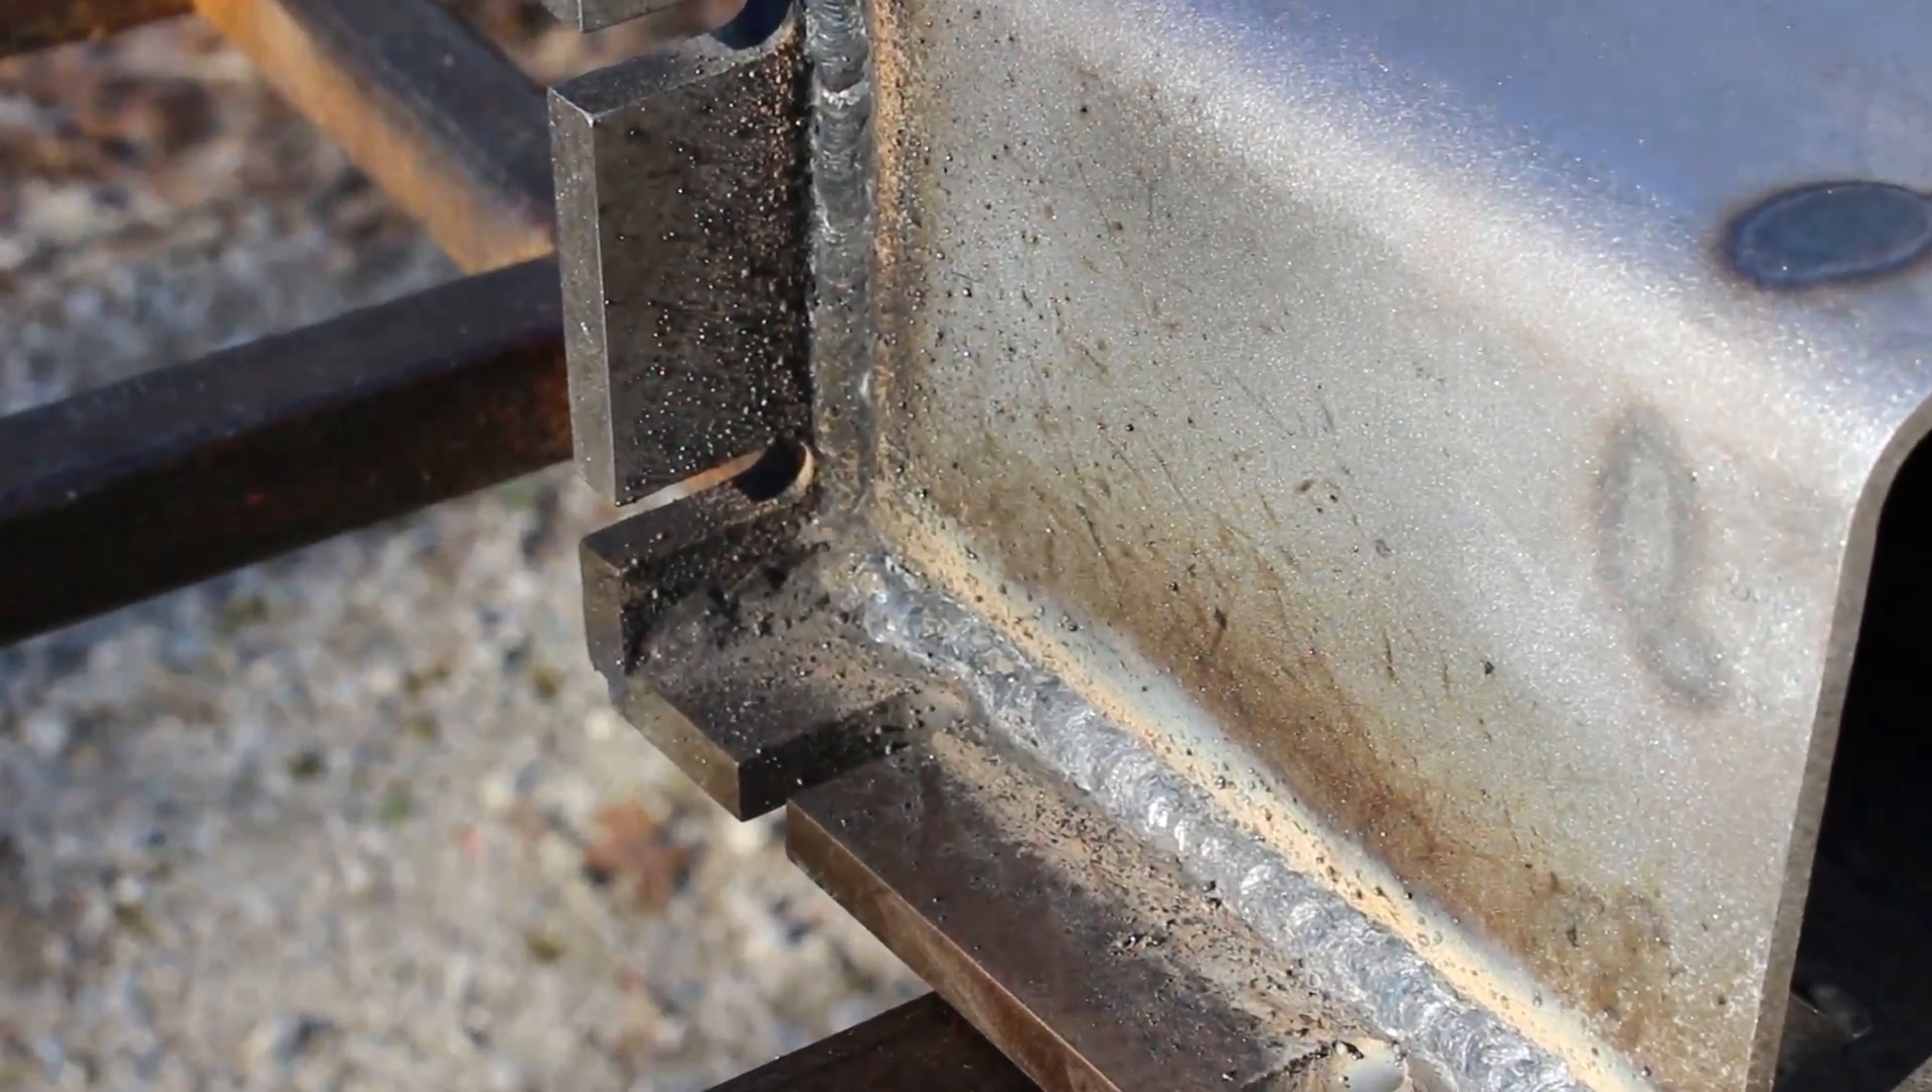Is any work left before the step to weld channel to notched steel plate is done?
No.